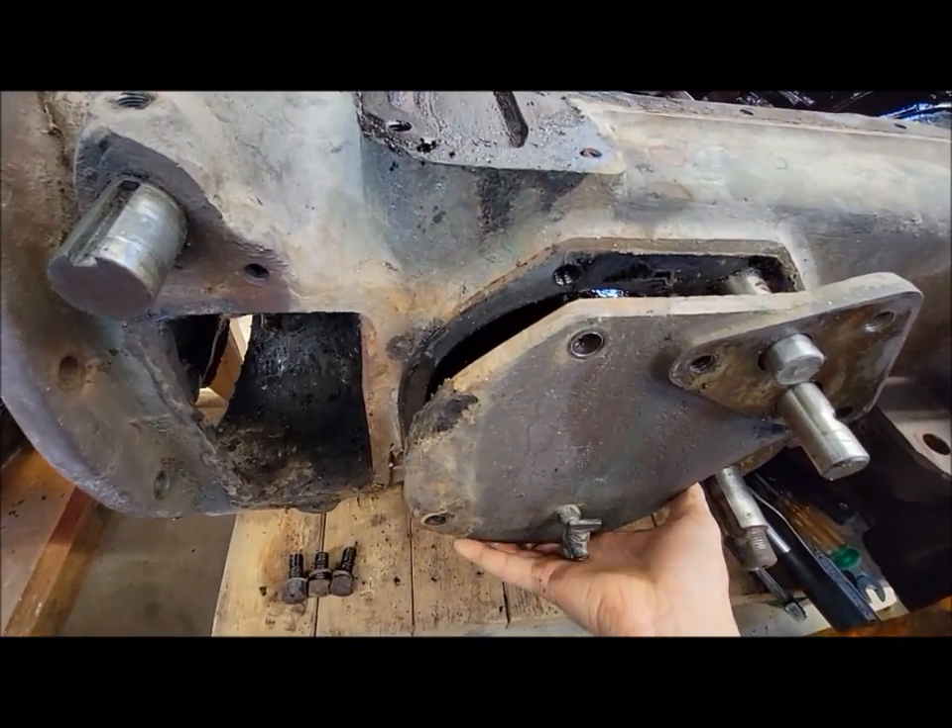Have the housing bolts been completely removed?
Yes.